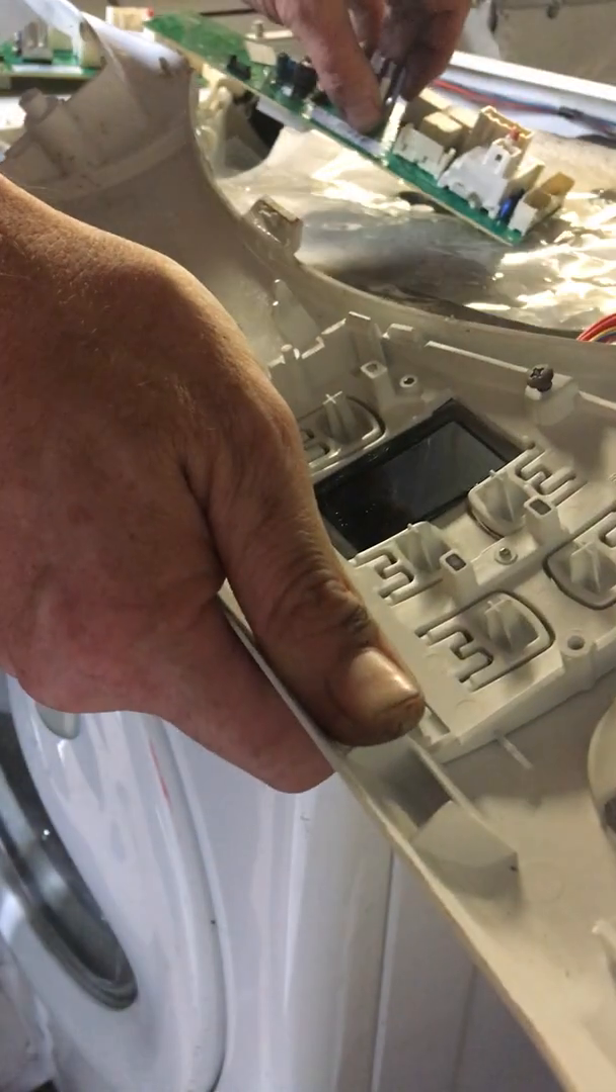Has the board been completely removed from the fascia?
Yes.